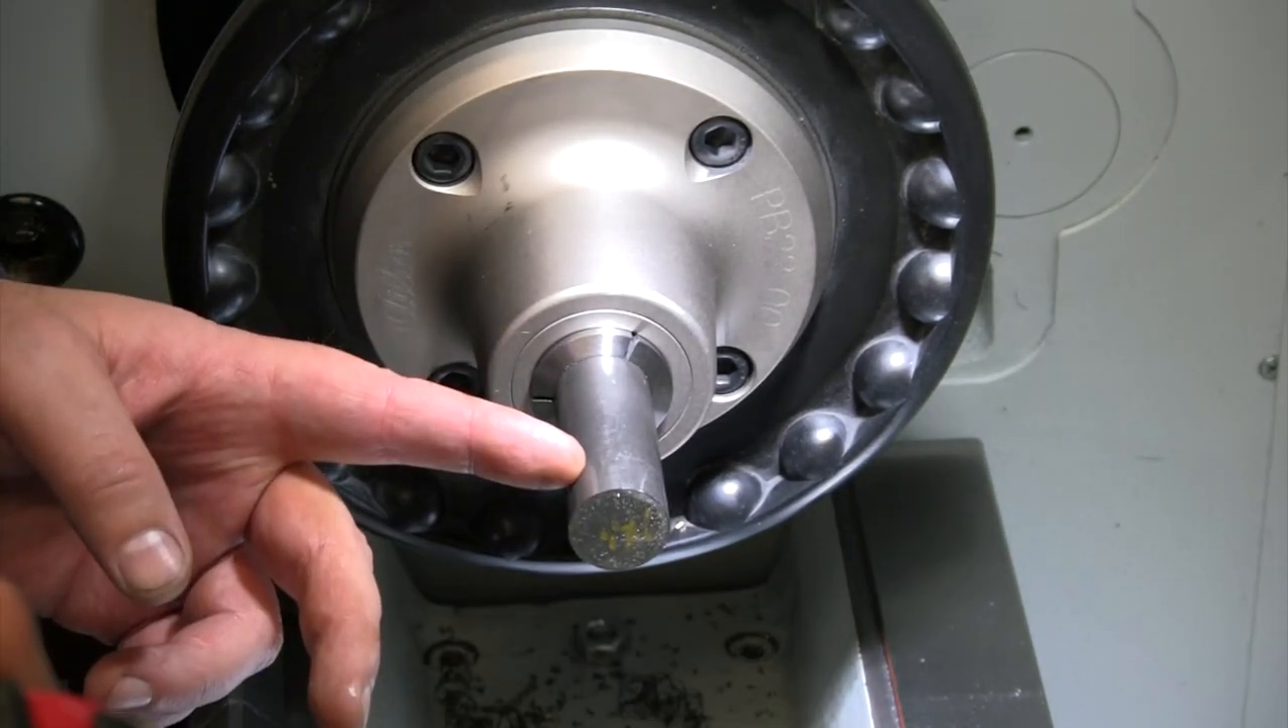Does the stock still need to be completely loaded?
No.